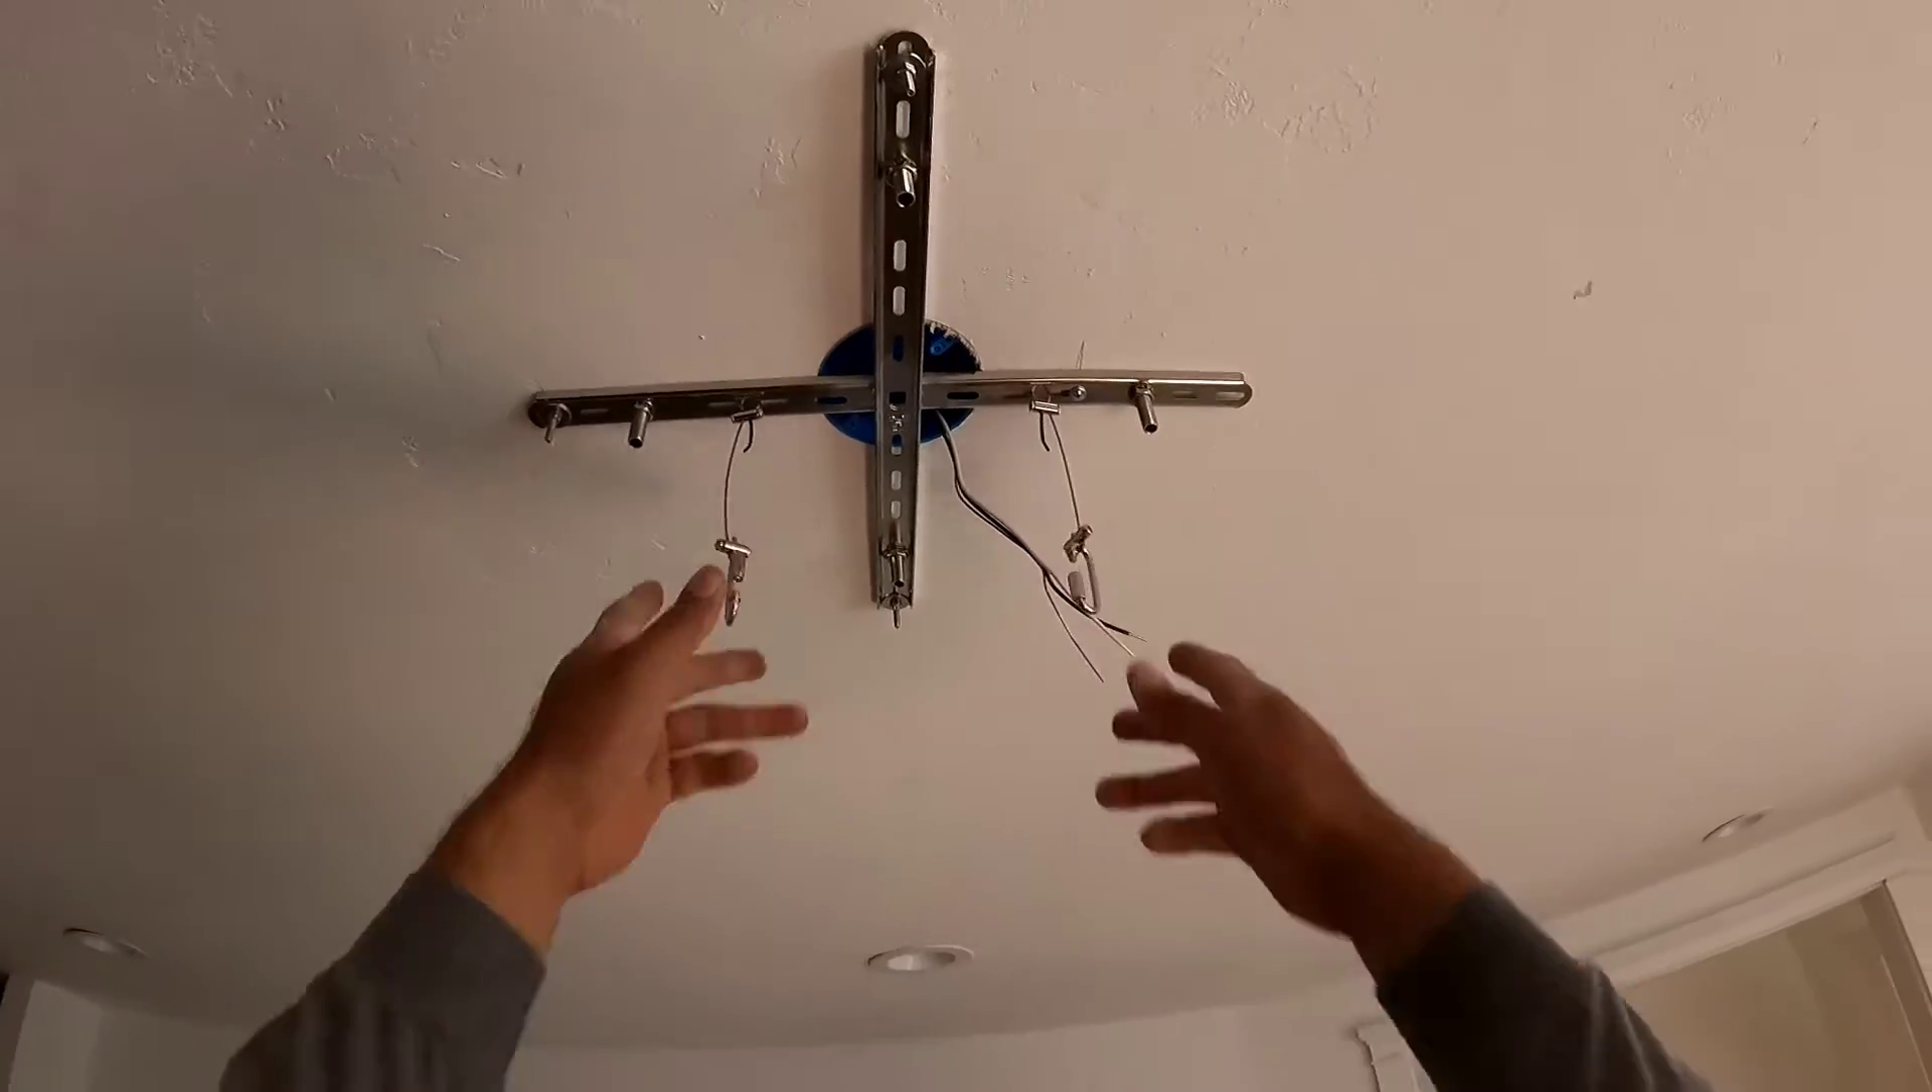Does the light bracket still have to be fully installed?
No.